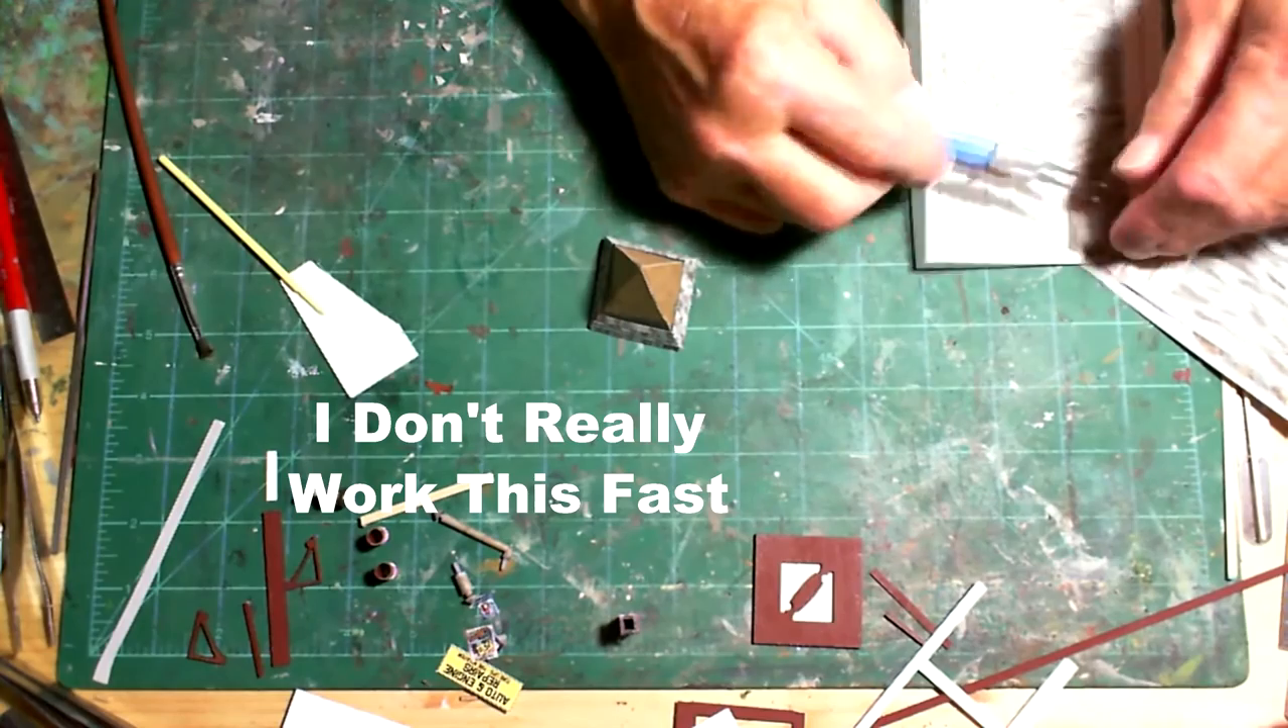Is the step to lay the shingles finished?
No.